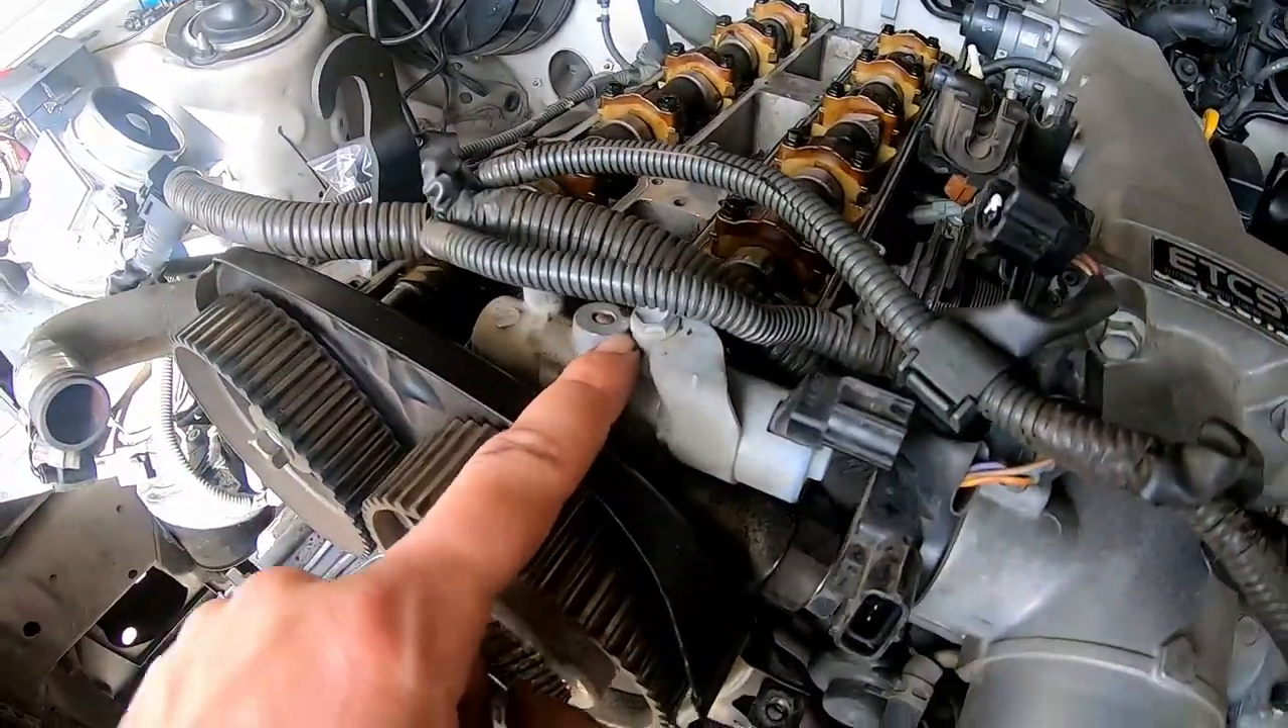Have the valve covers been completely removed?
Yes.